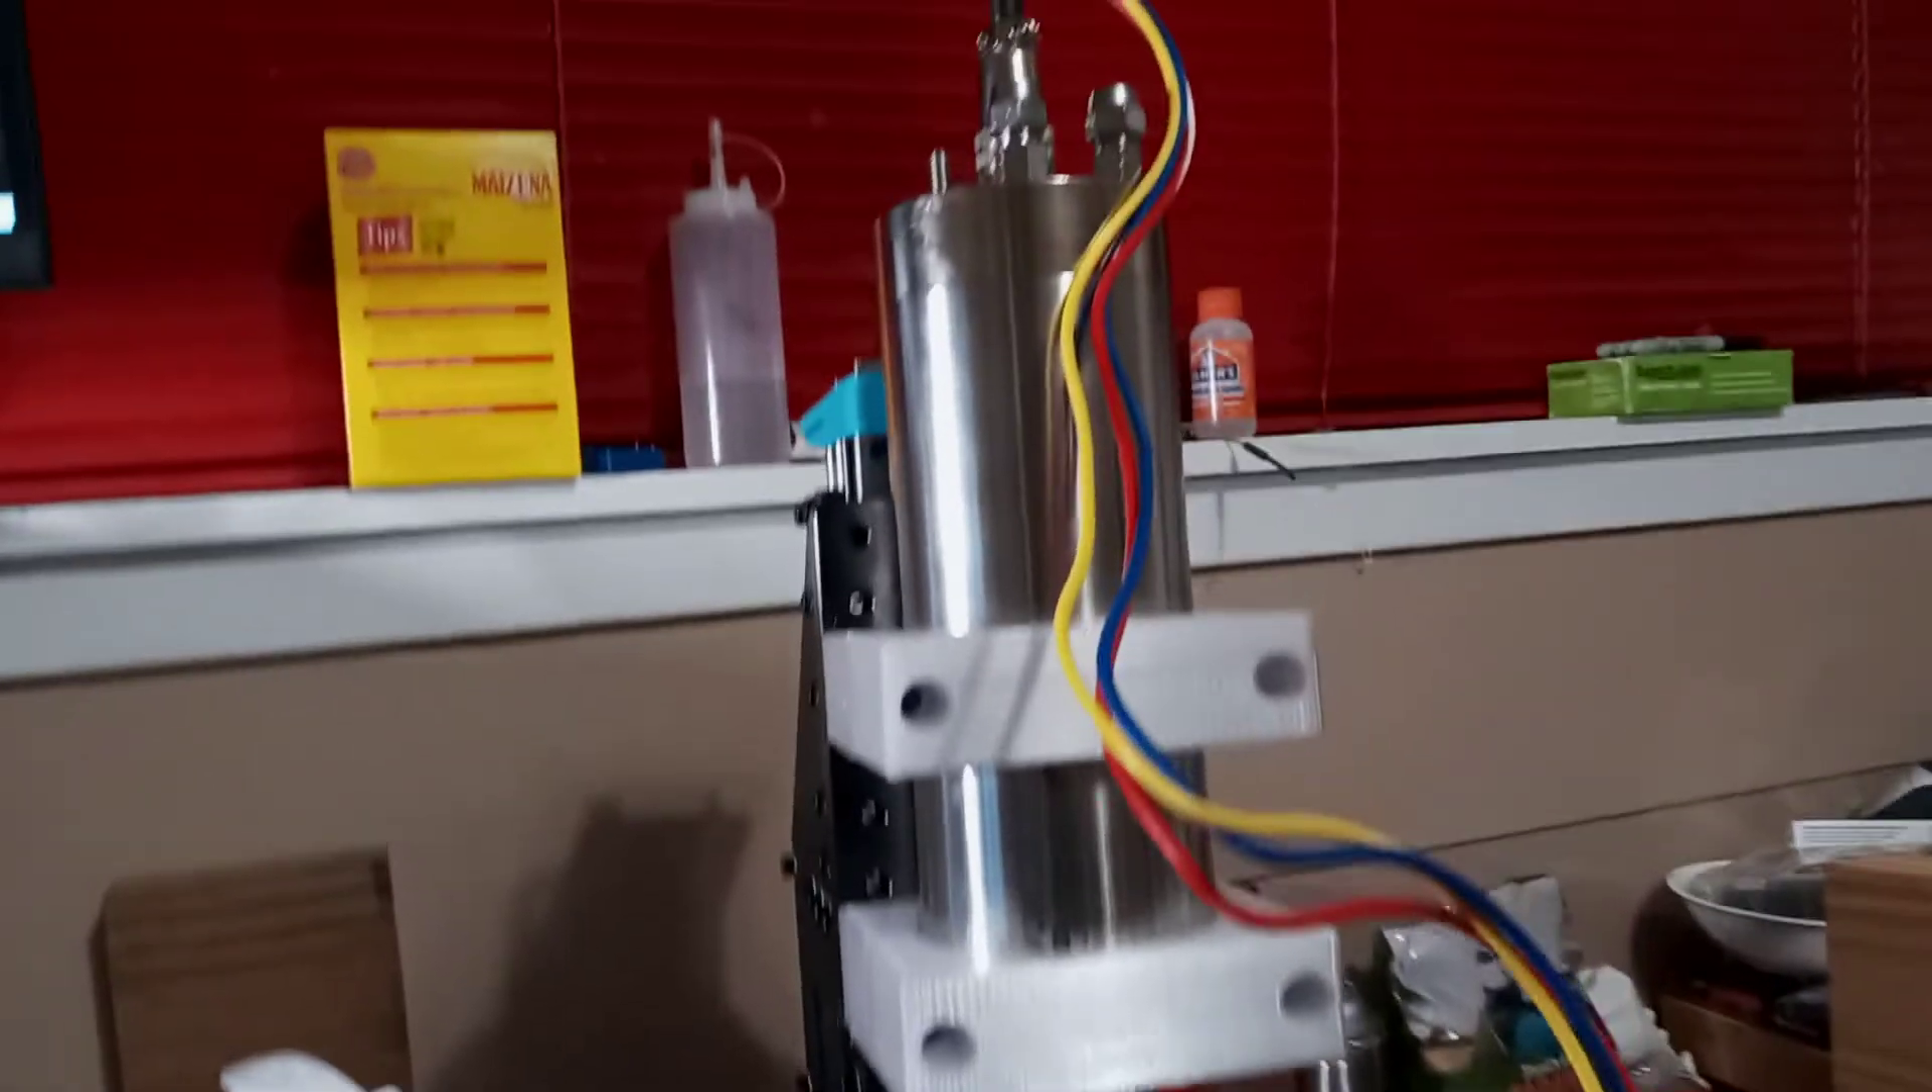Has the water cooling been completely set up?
No.